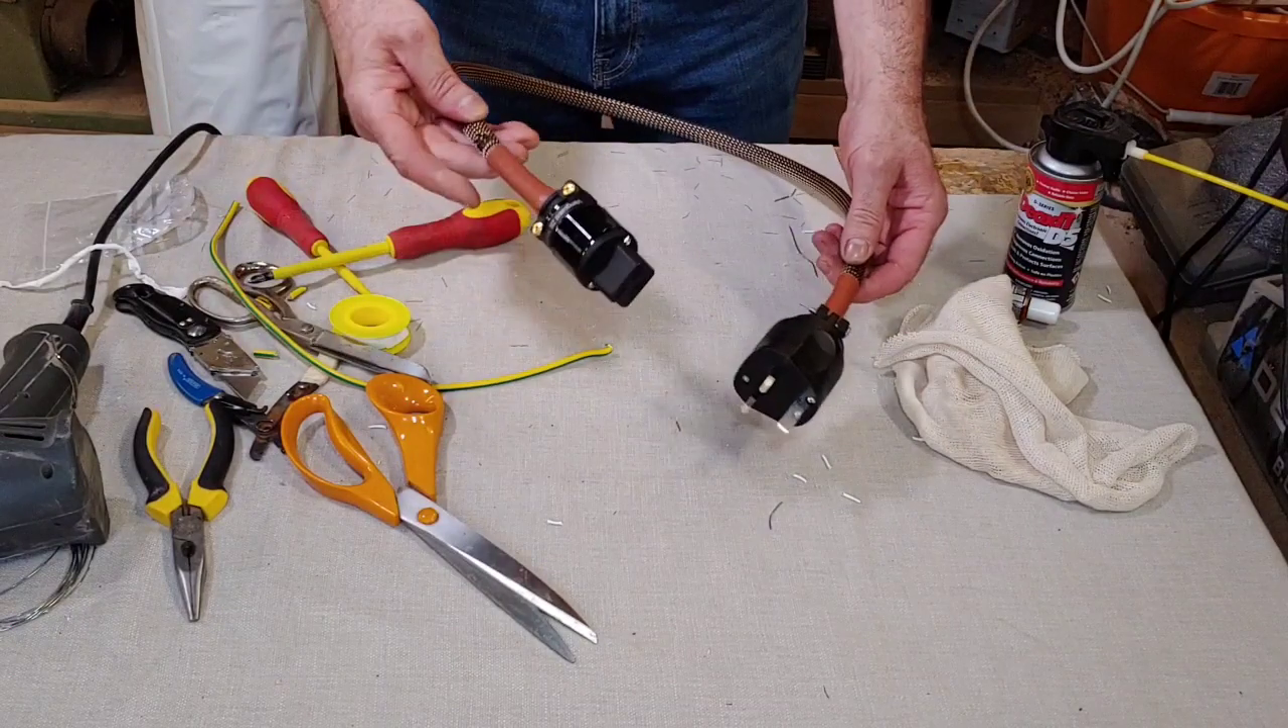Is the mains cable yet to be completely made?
No.